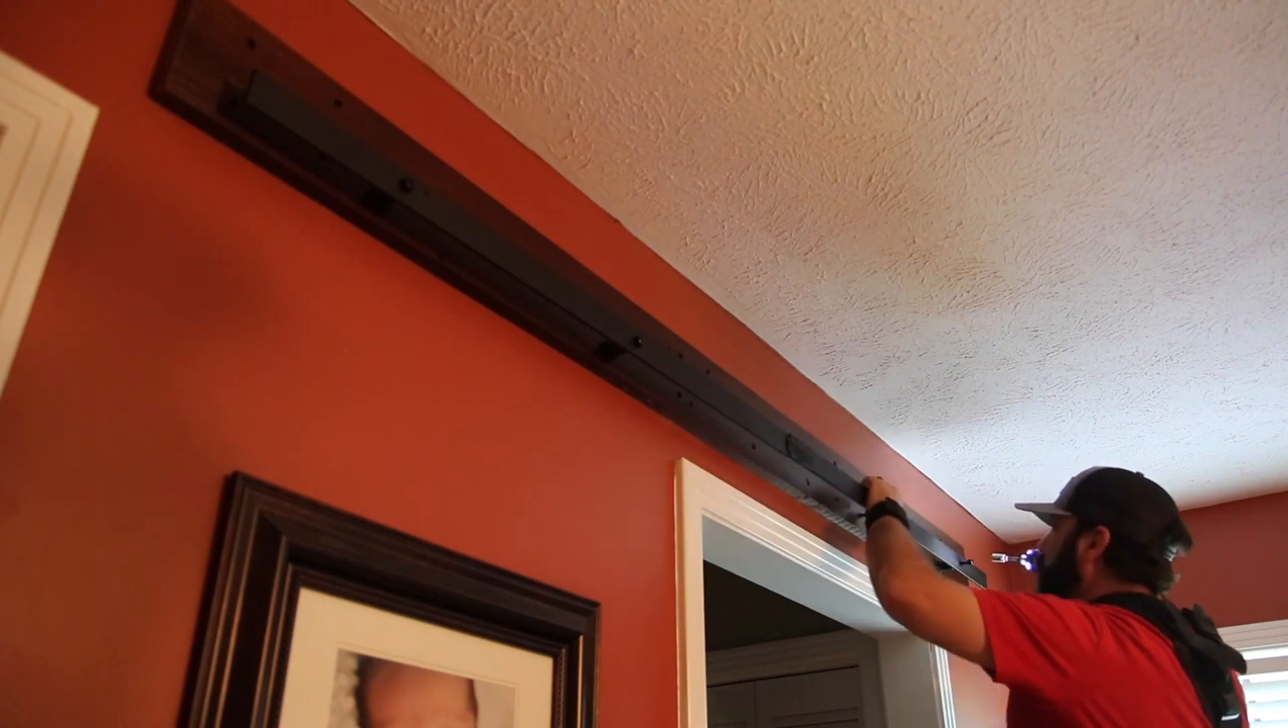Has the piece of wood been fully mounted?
Yes.